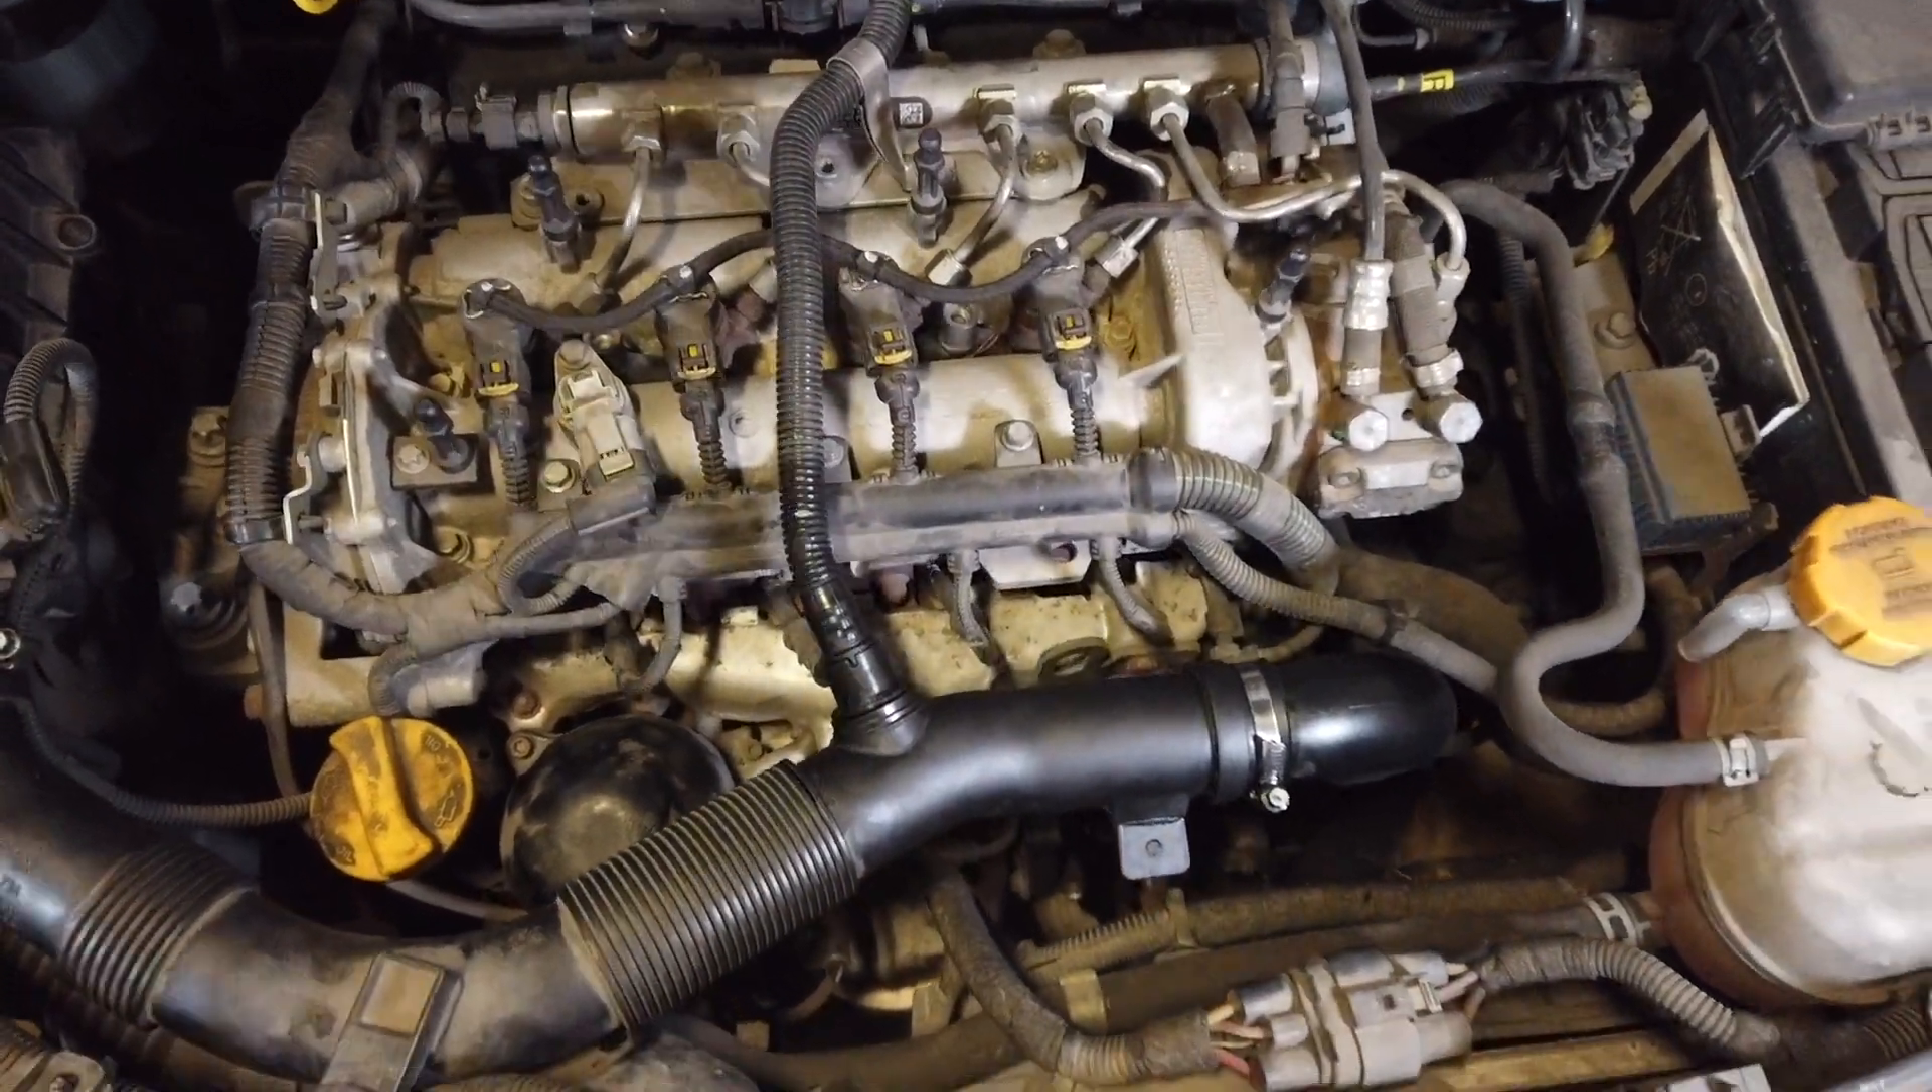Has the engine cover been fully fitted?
No.